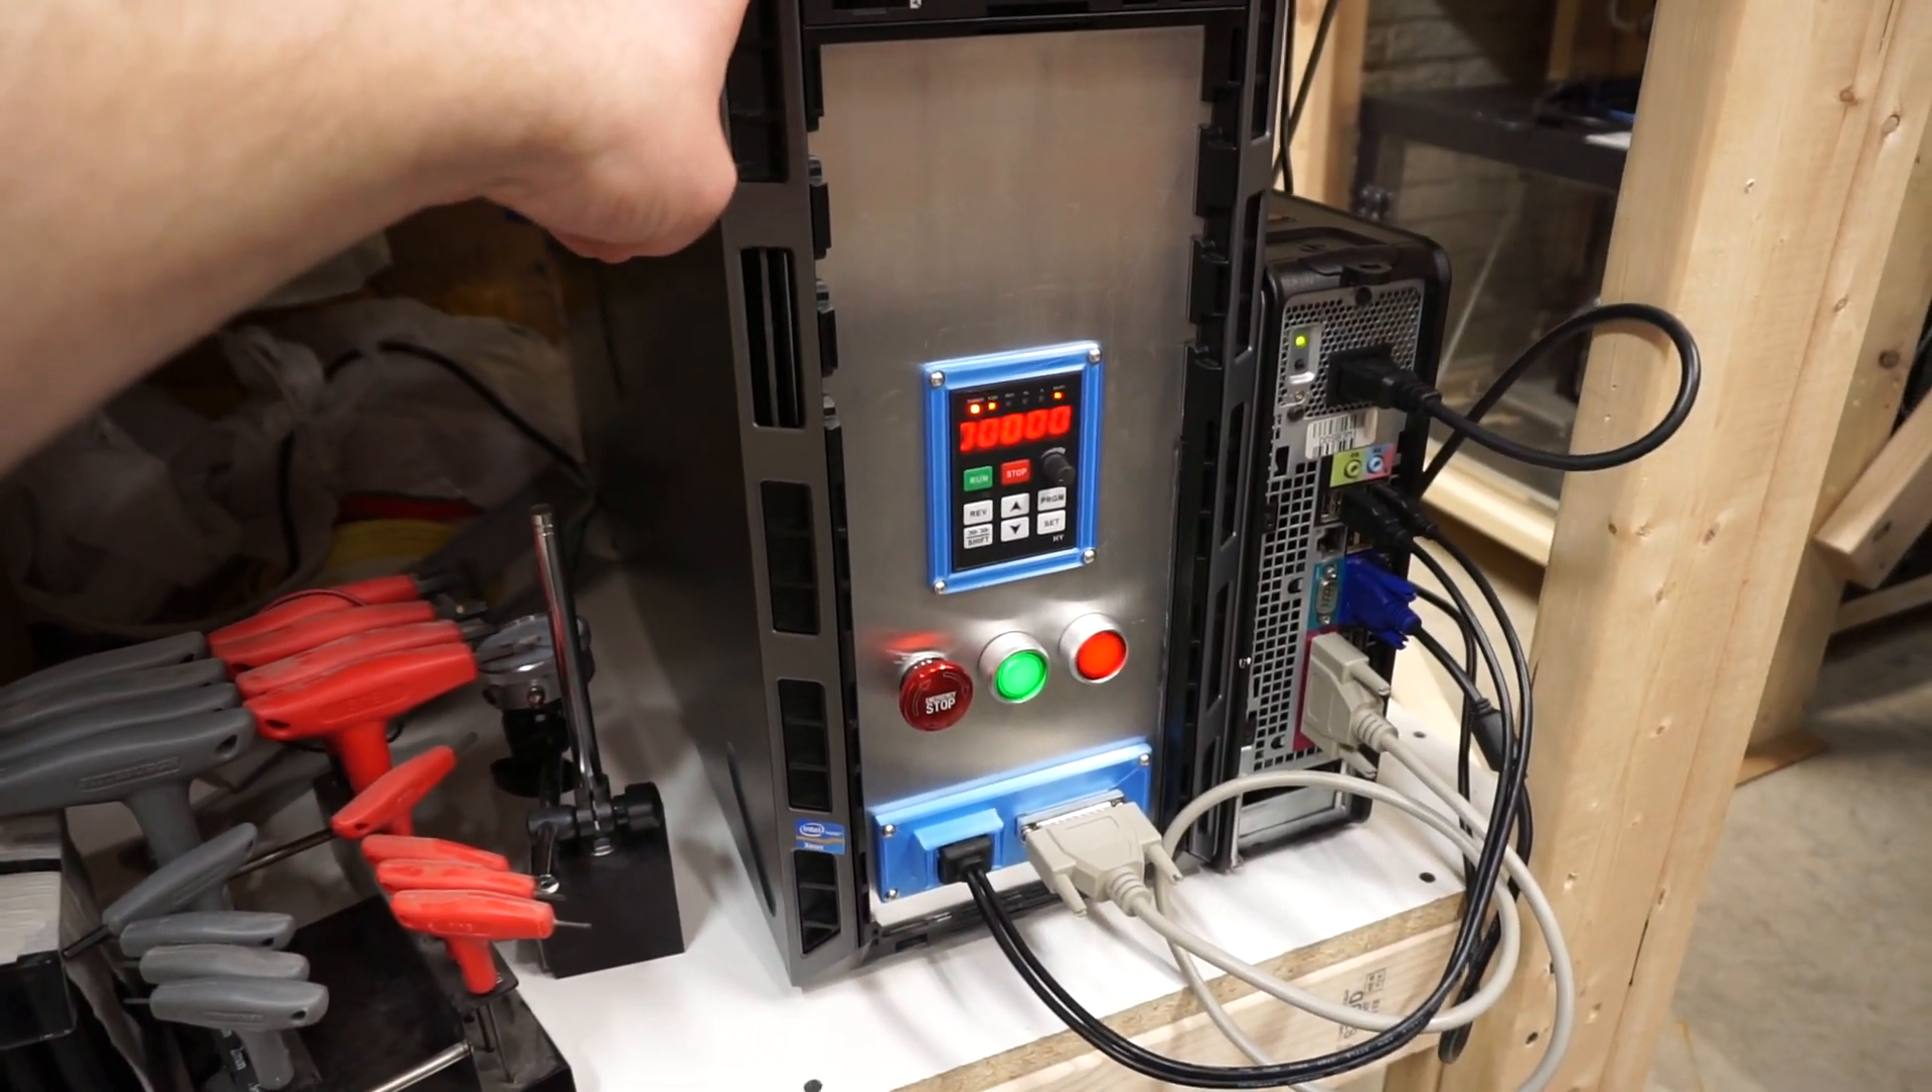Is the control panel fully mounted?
Yes.